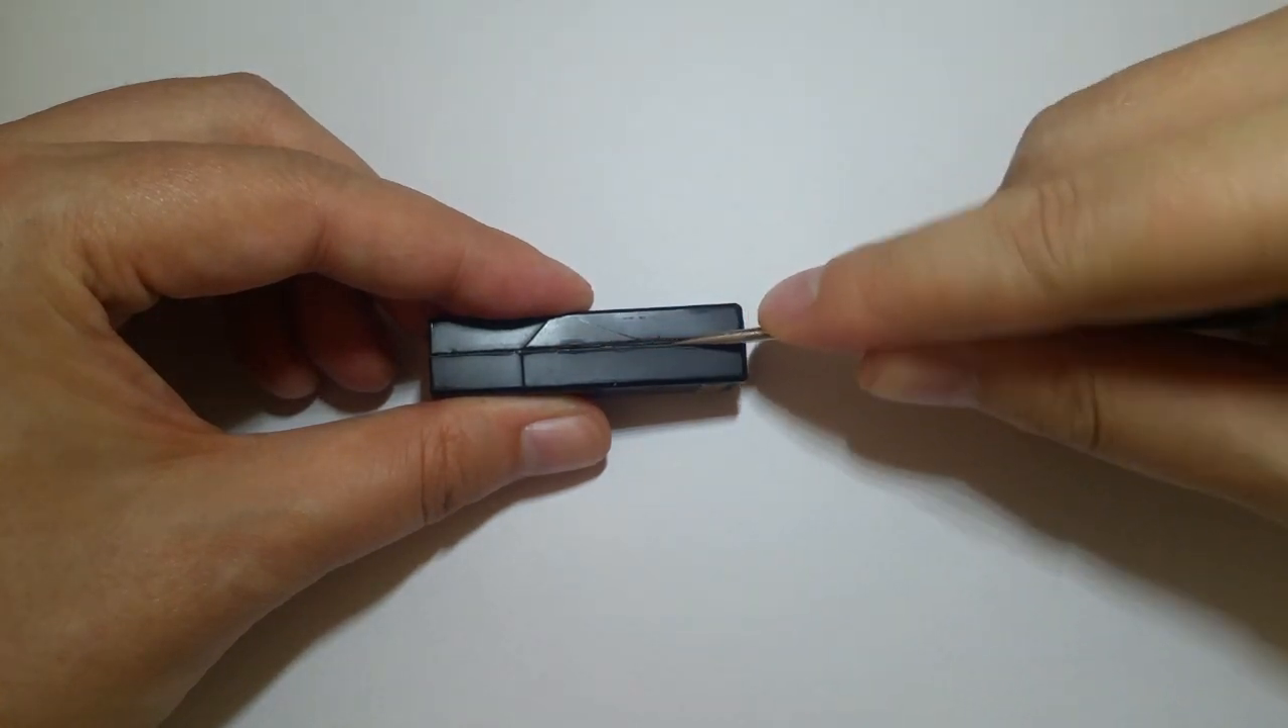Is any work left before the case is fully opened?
Yes.